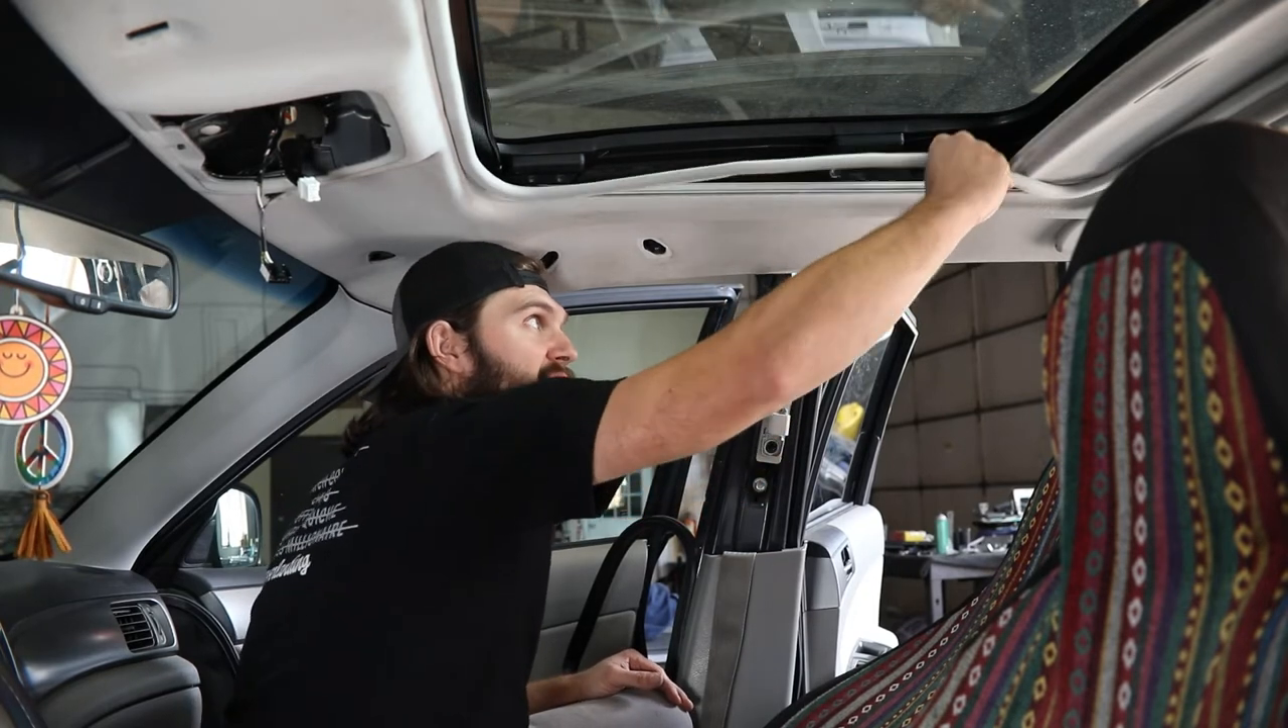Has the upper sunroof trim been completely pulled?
No.